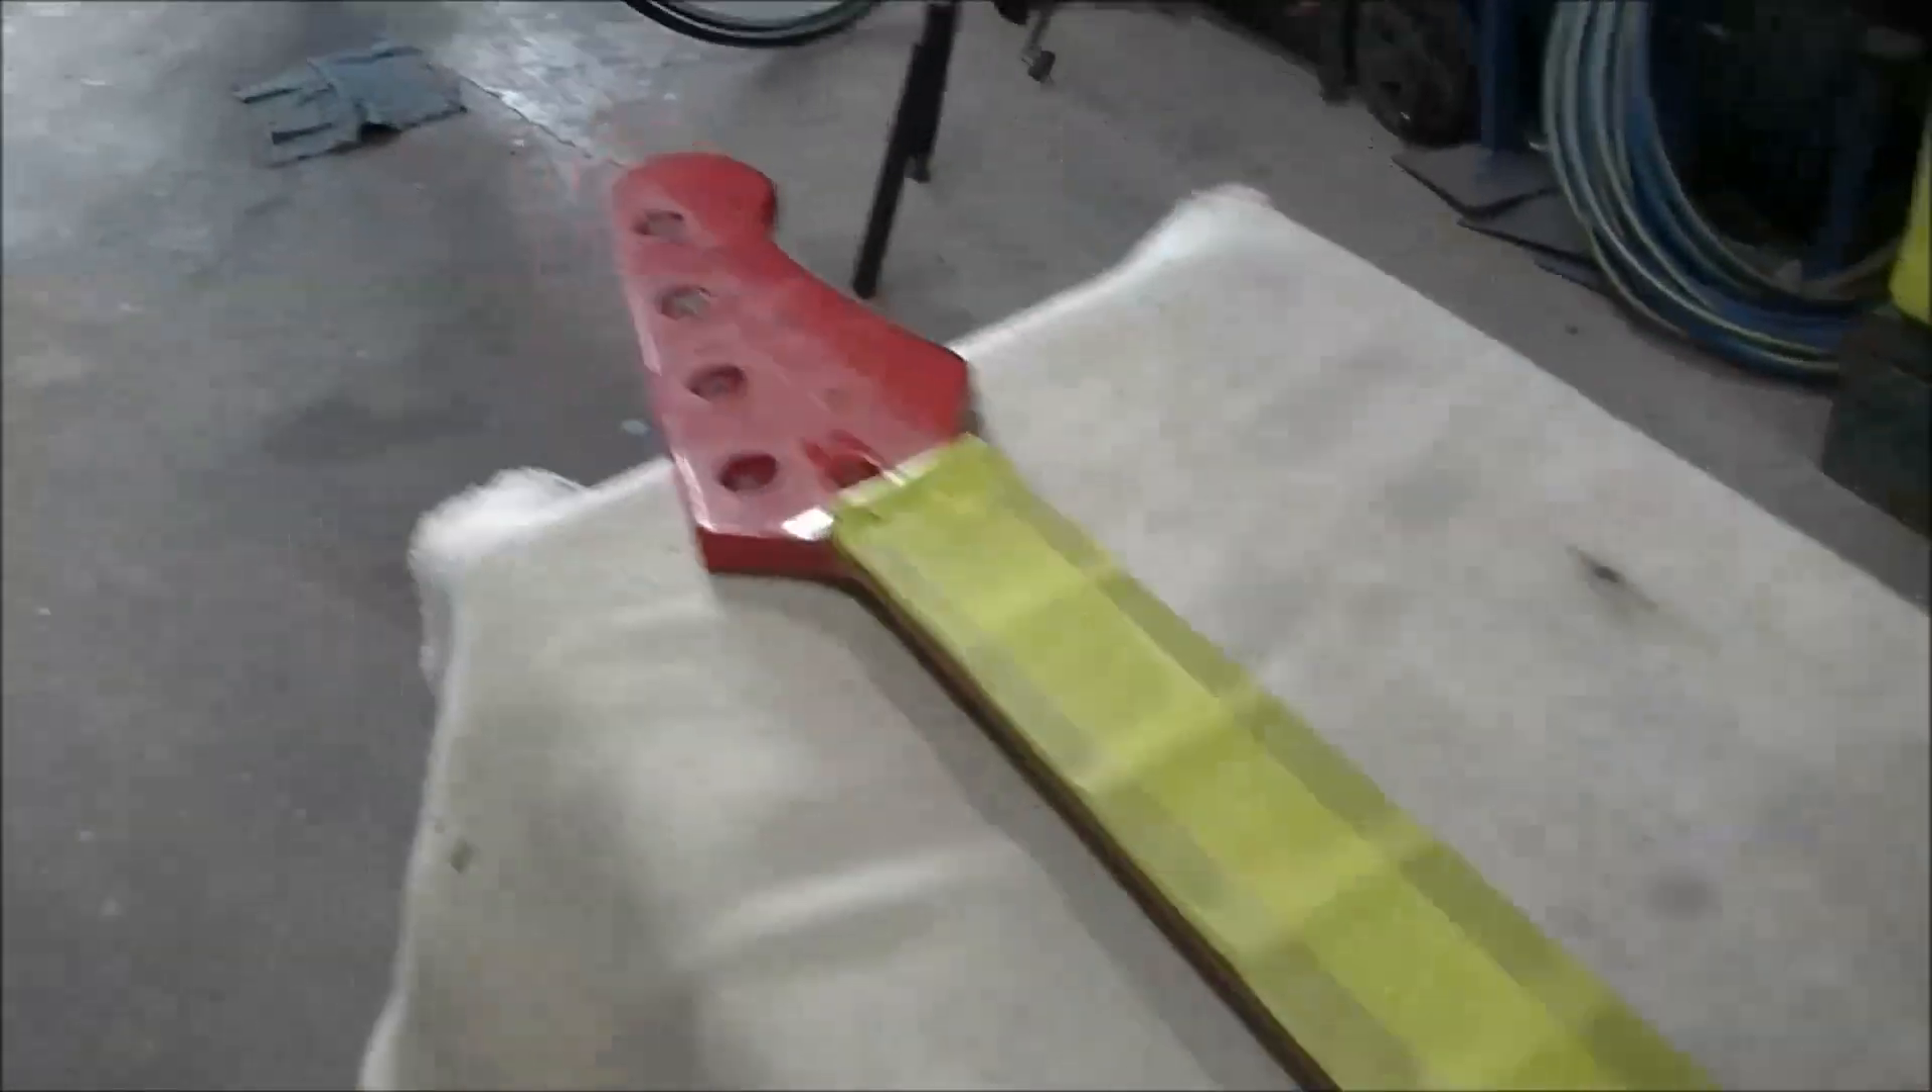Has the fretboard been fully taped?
Yes.